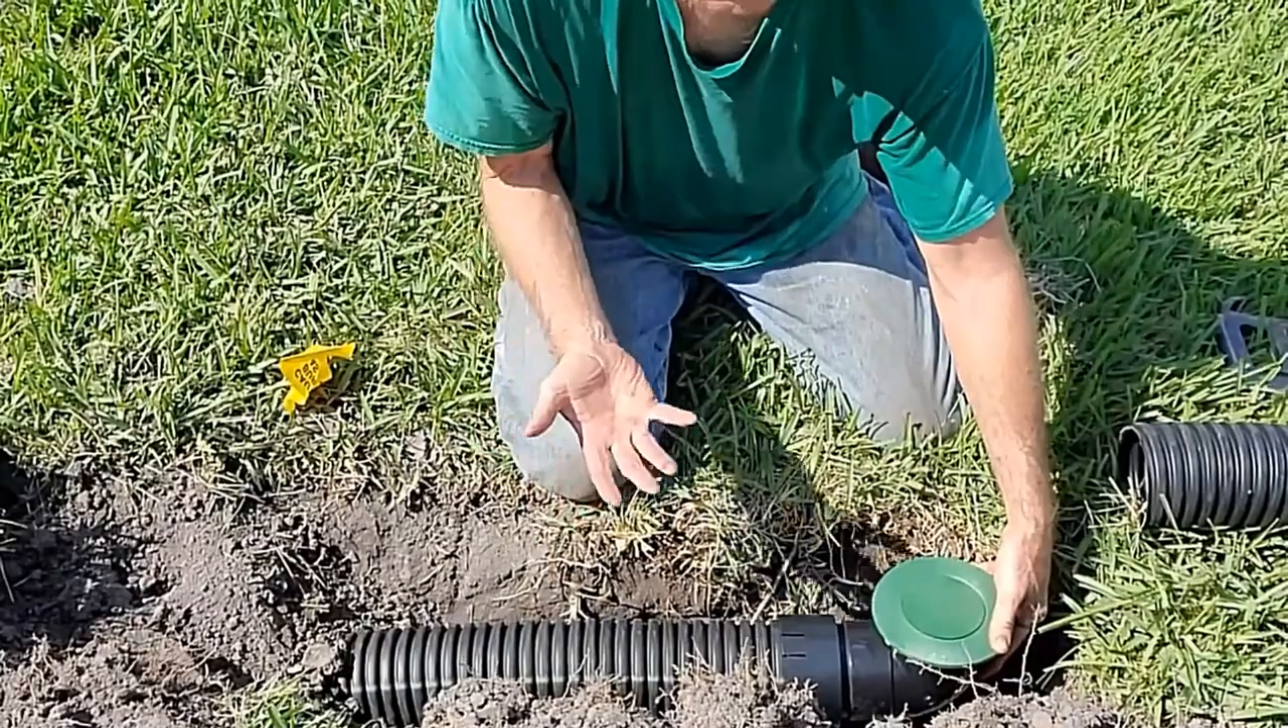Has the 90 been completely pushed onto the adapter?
Yes.